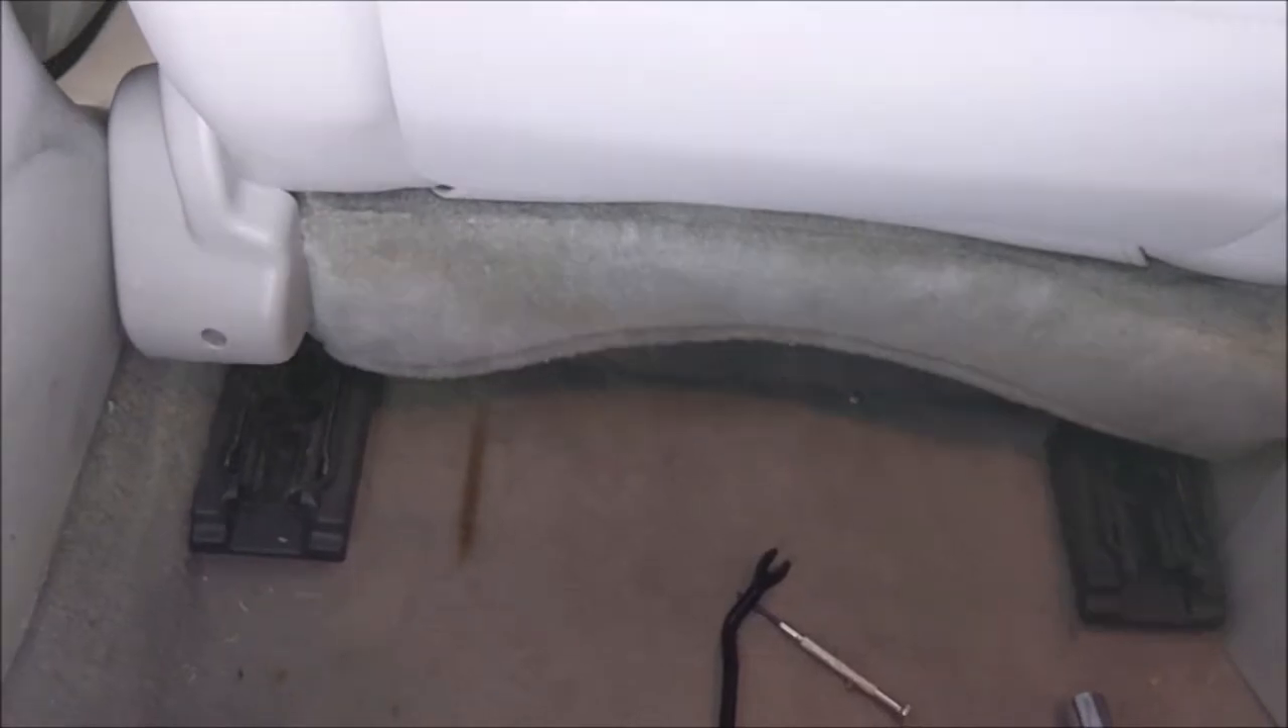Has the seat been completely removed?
No.